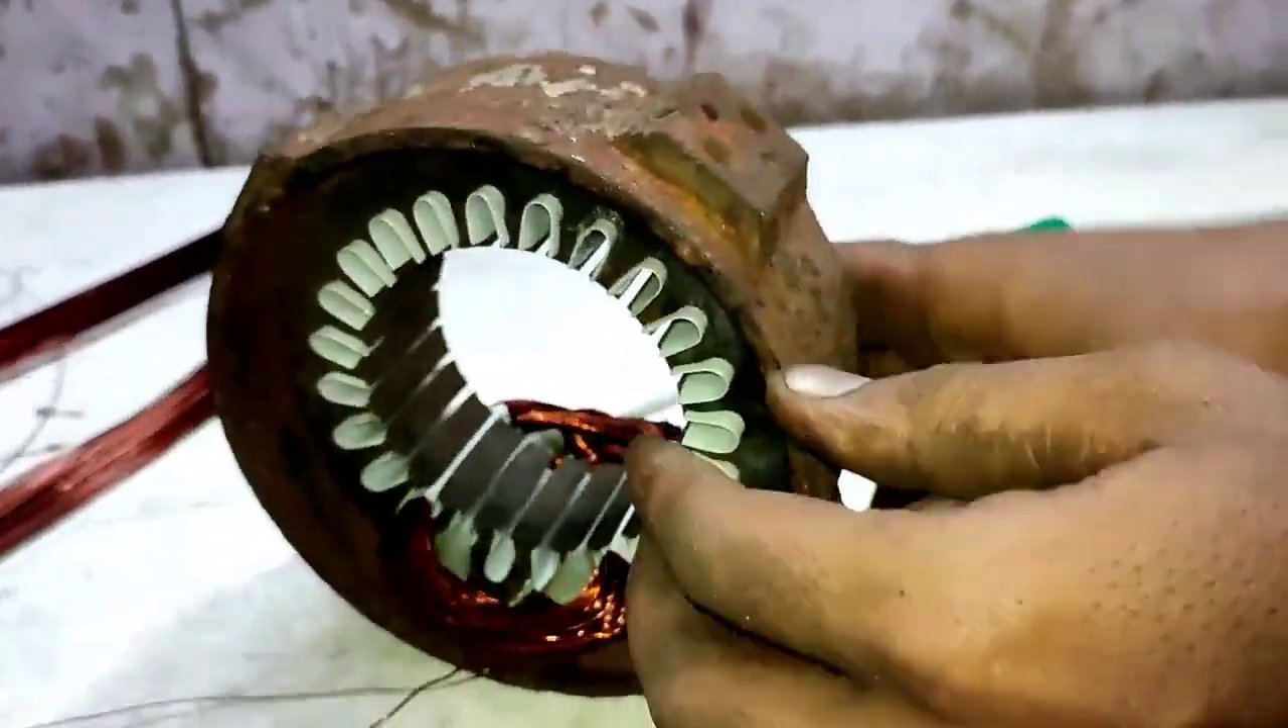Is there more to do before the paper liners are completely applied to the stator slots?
No.